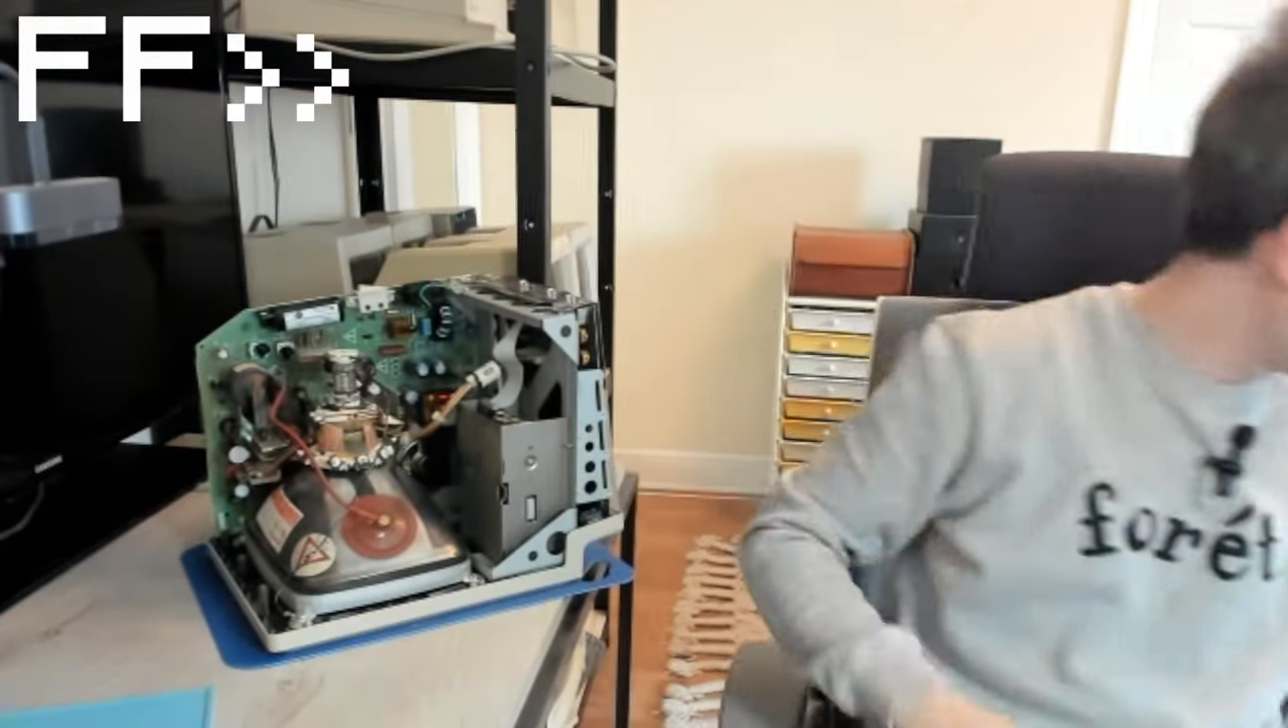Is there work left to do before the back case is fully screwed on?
Yes.